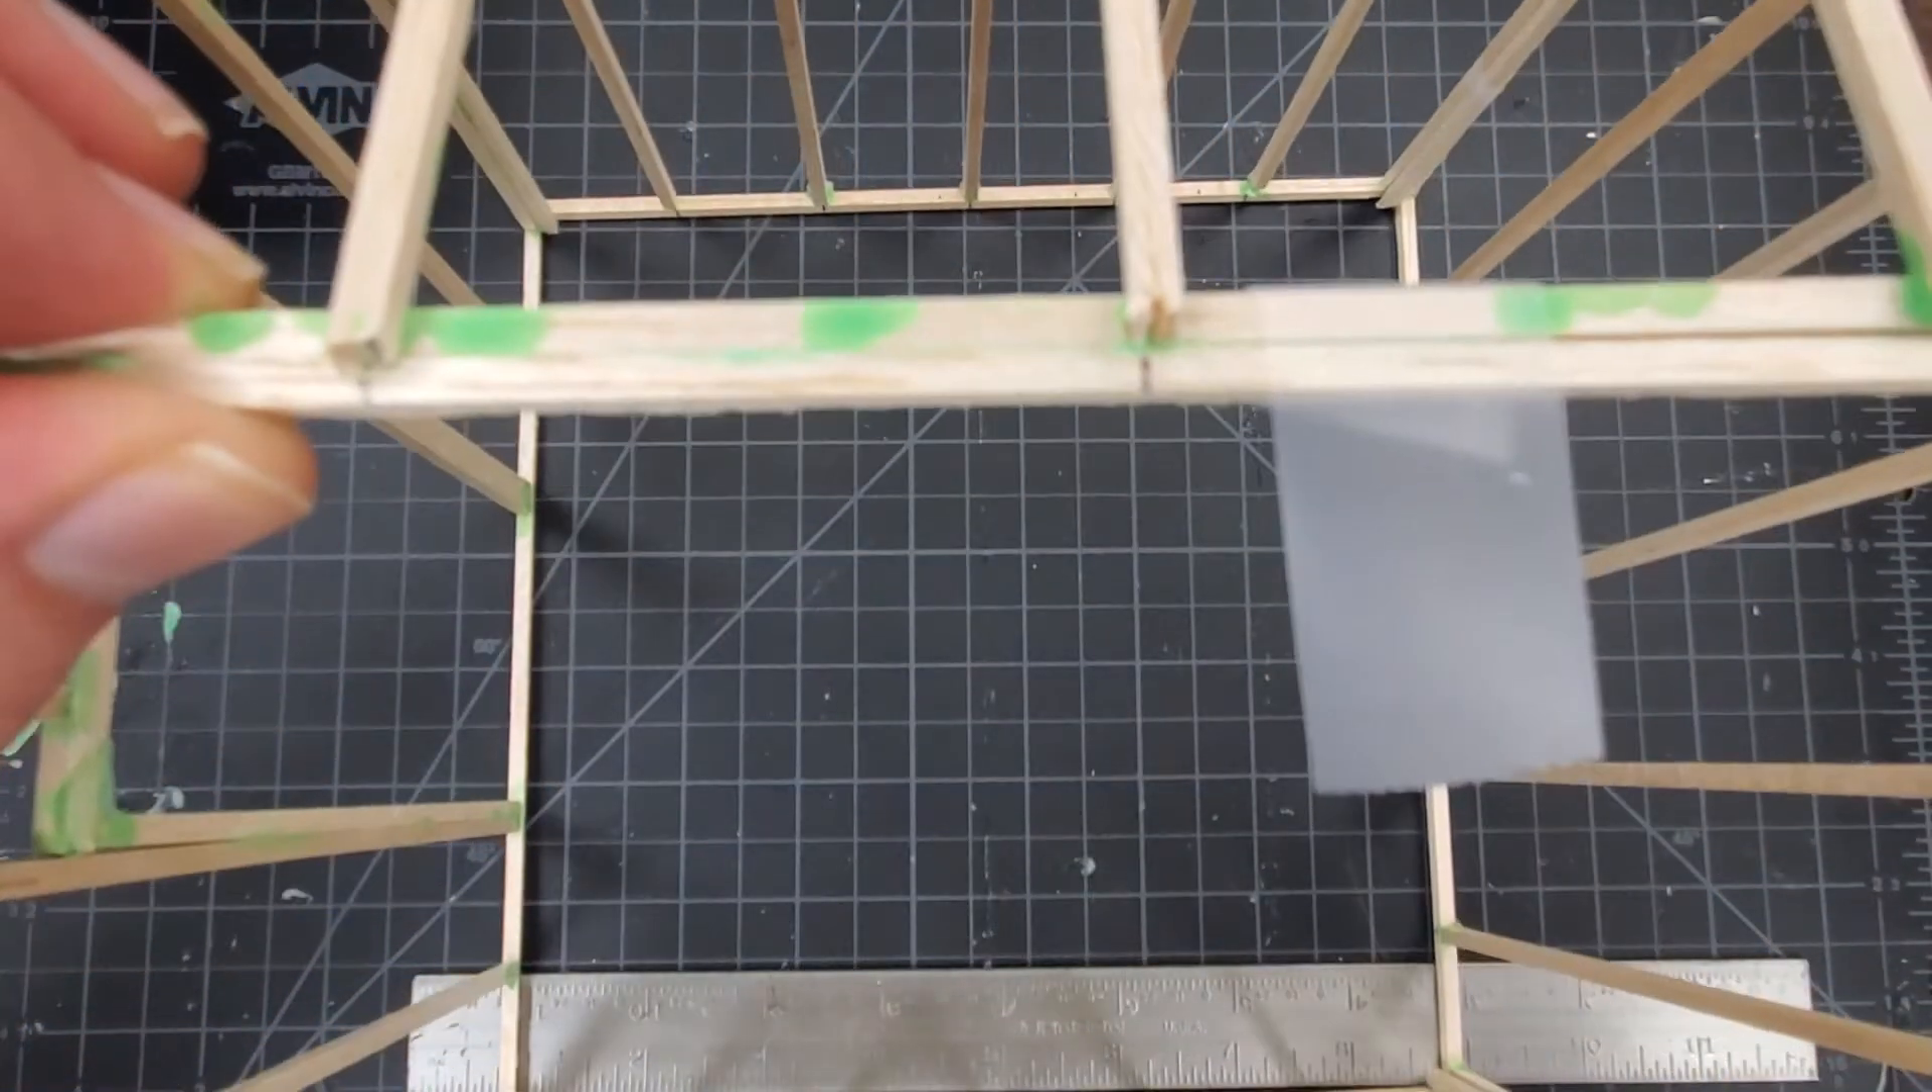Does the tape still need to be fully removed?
Yes.